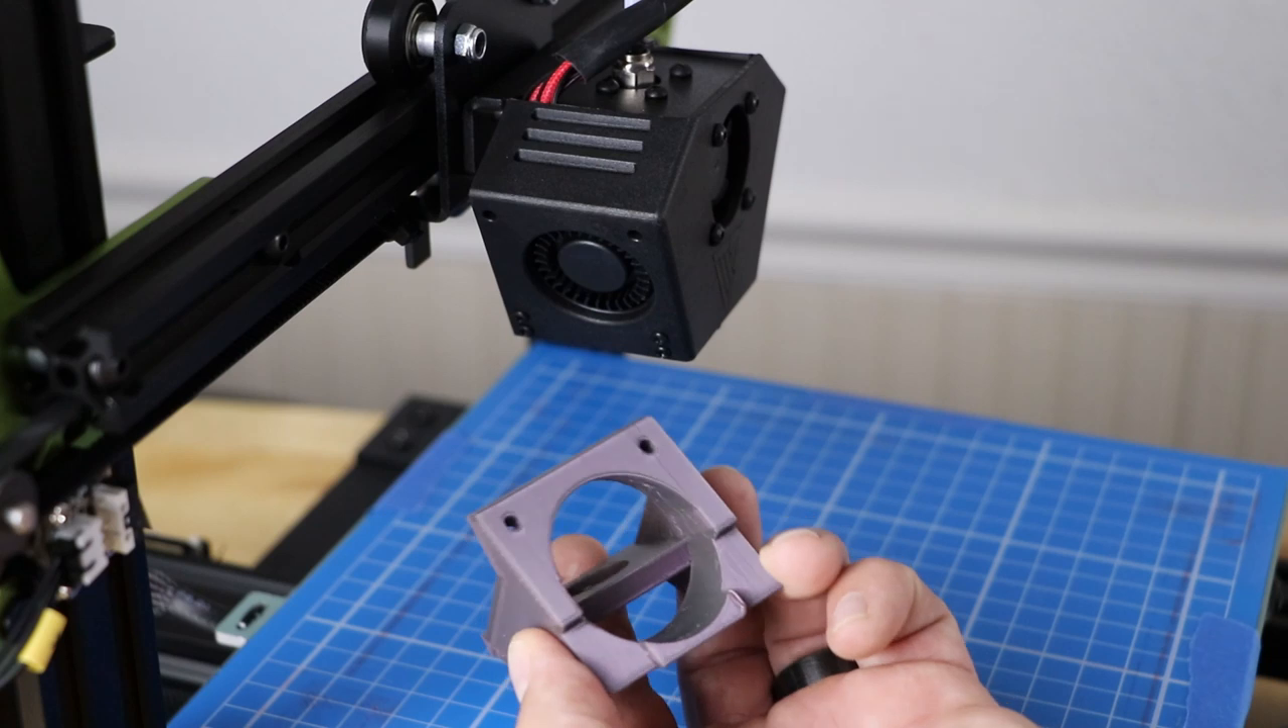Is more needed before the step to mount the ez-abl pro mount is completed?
Yes.